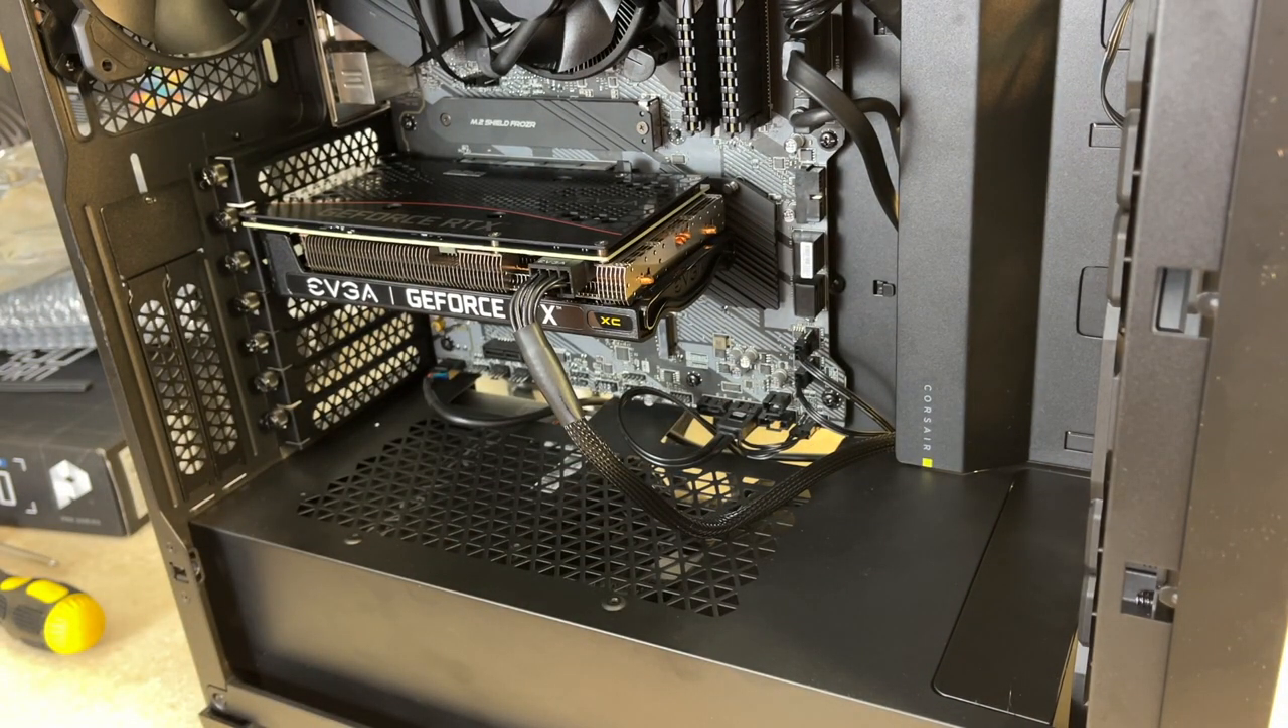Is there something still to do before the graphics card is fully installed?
No.